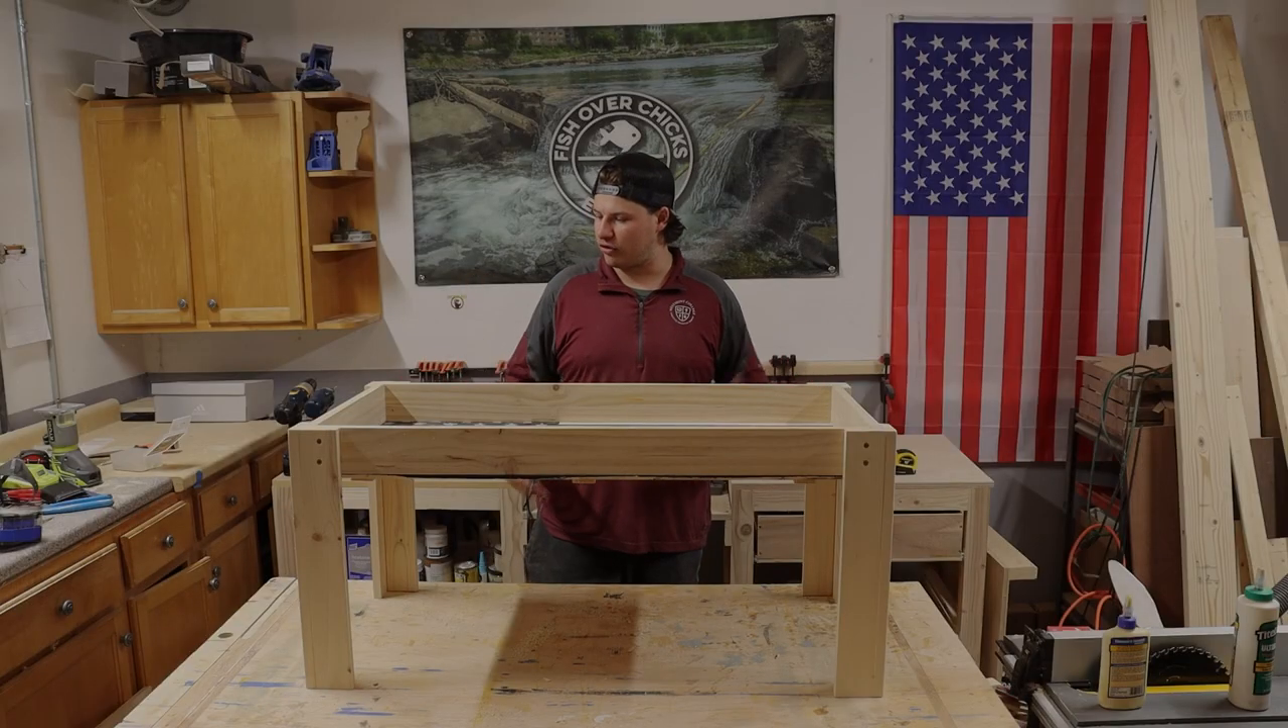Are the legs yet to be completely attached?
No.